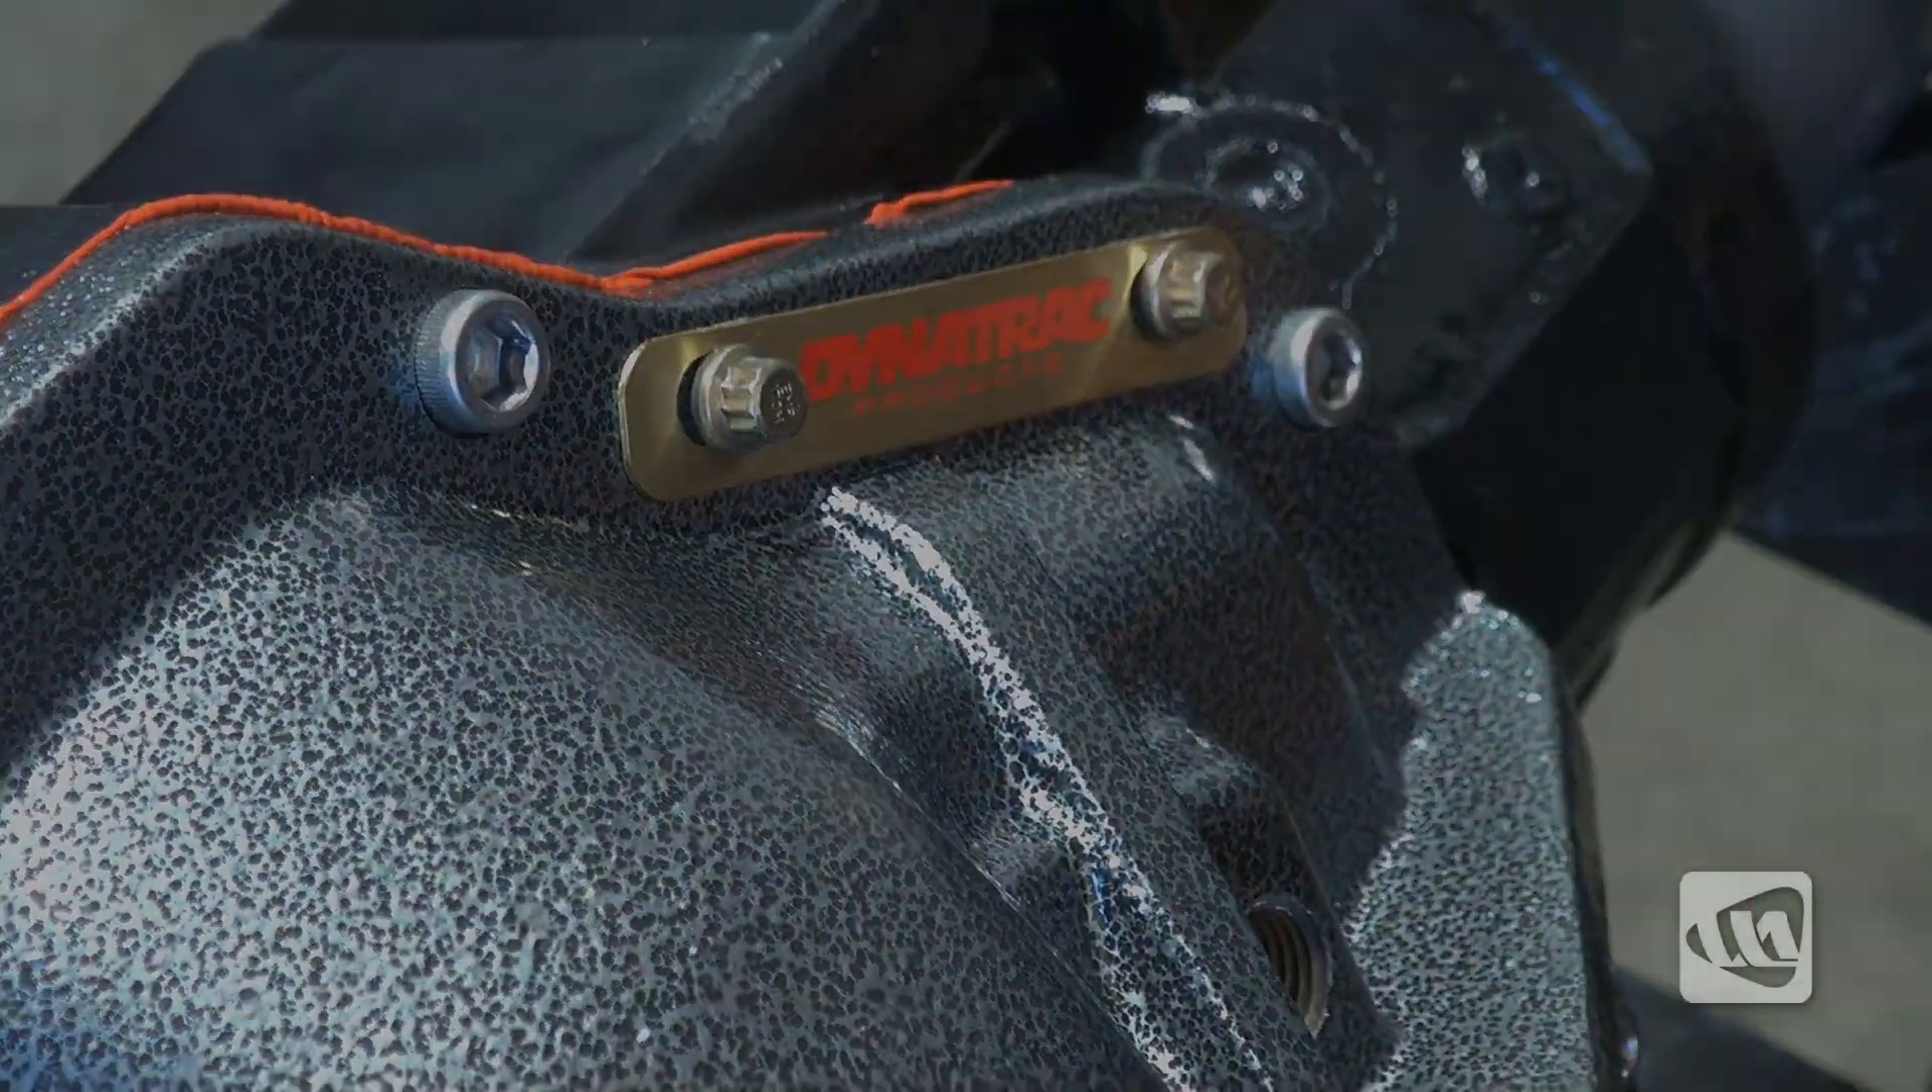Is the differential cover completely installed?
Yes.